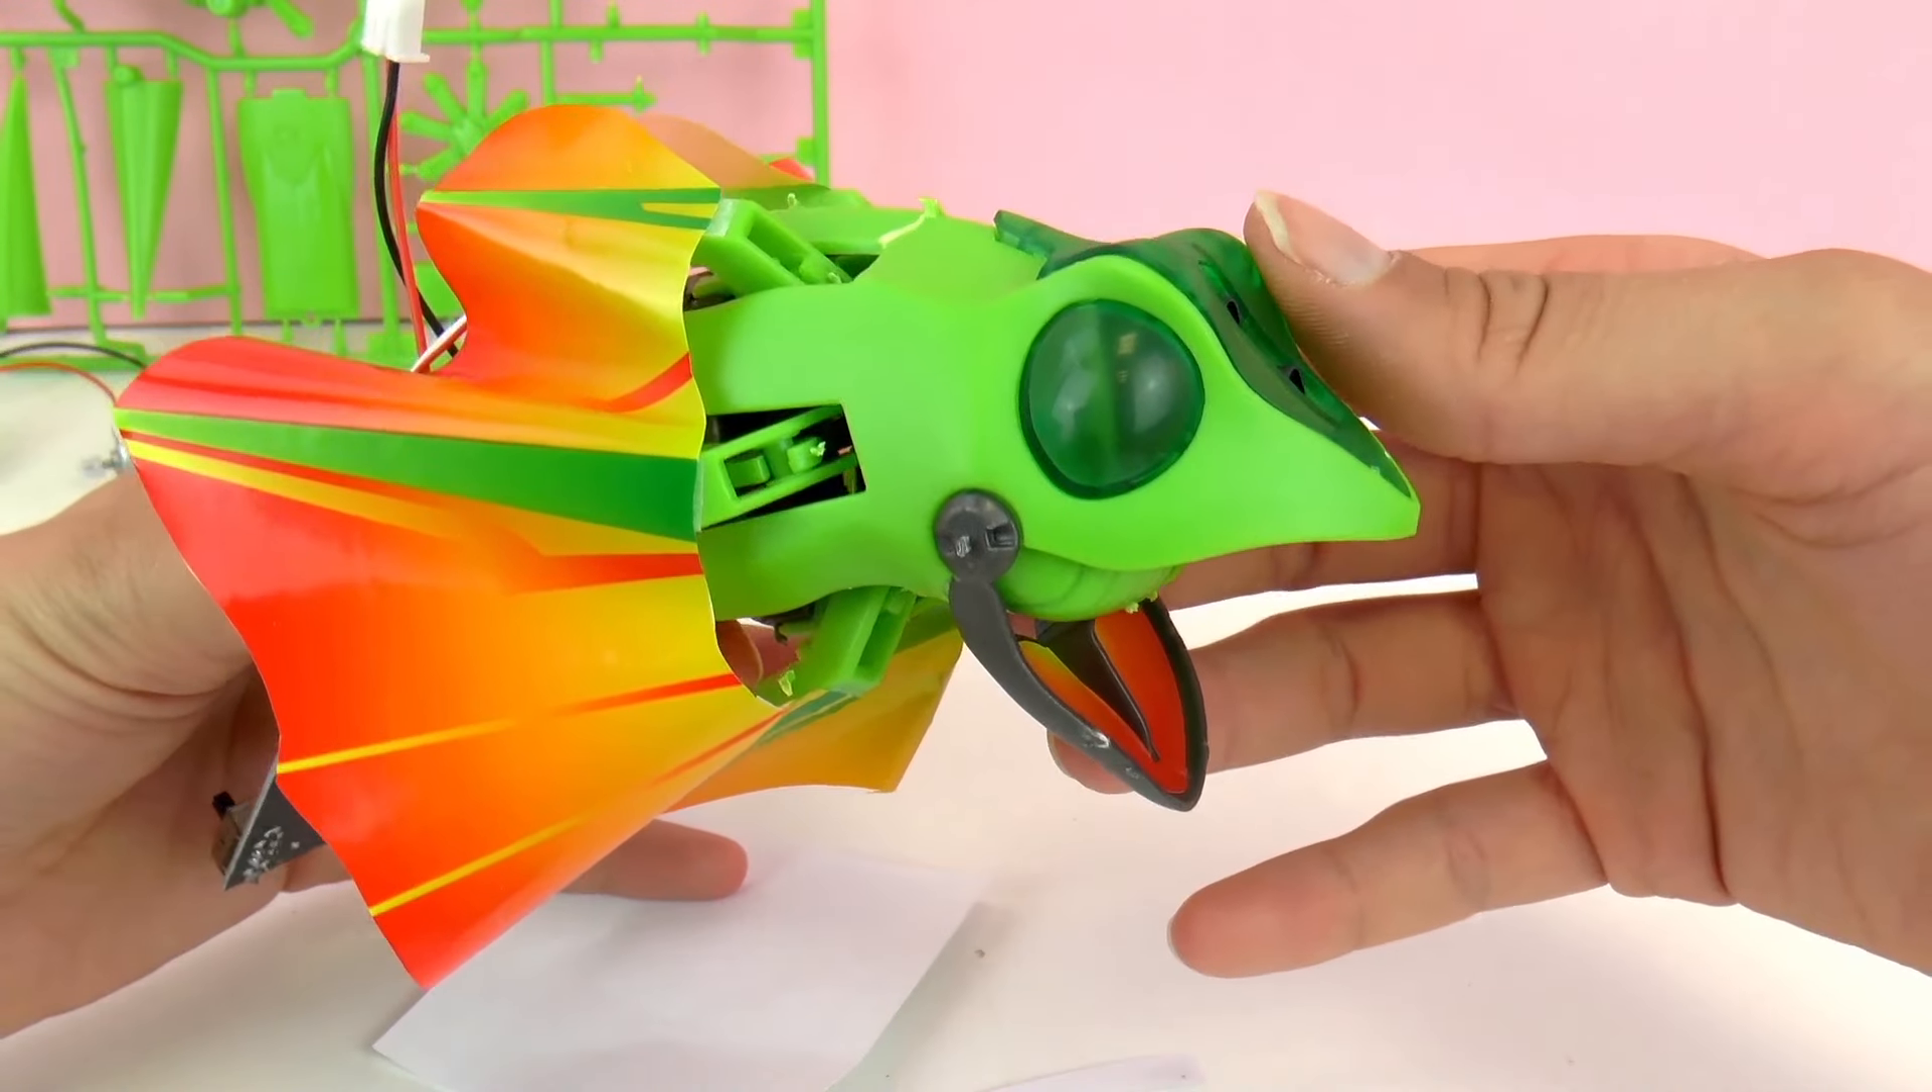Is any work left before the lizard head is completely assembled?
No.